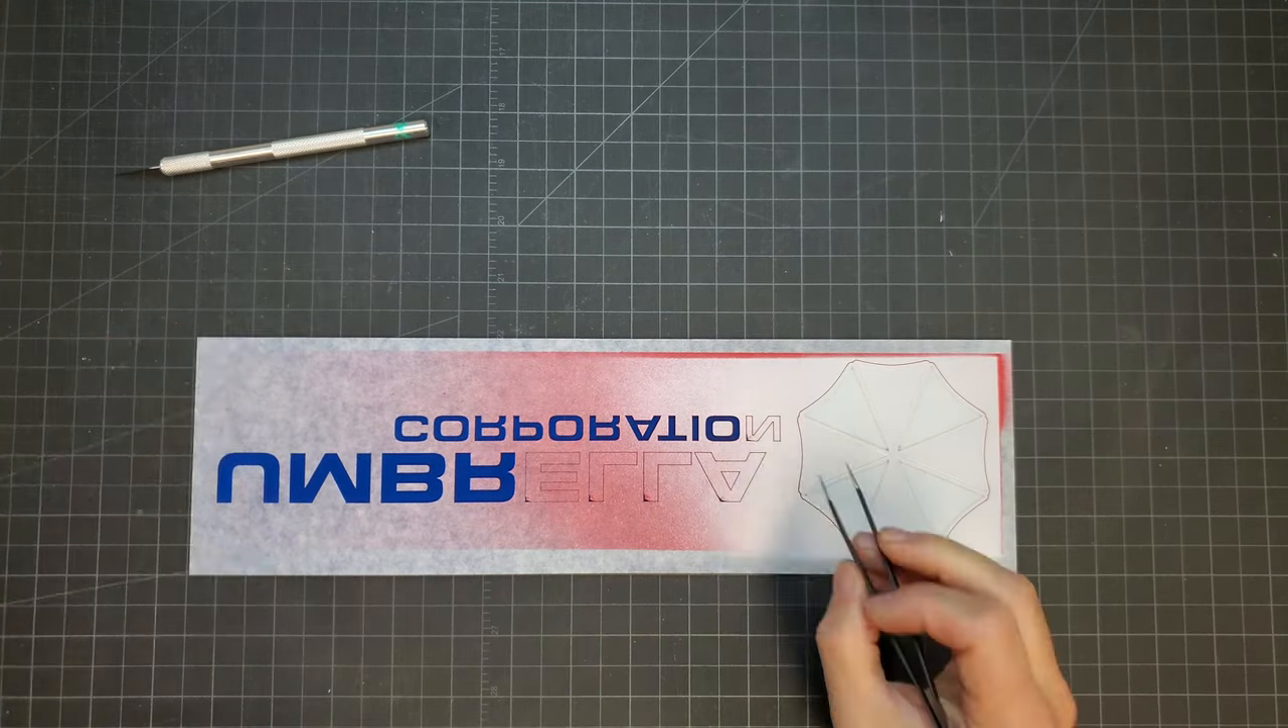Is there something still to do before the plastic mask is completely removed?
Yes.